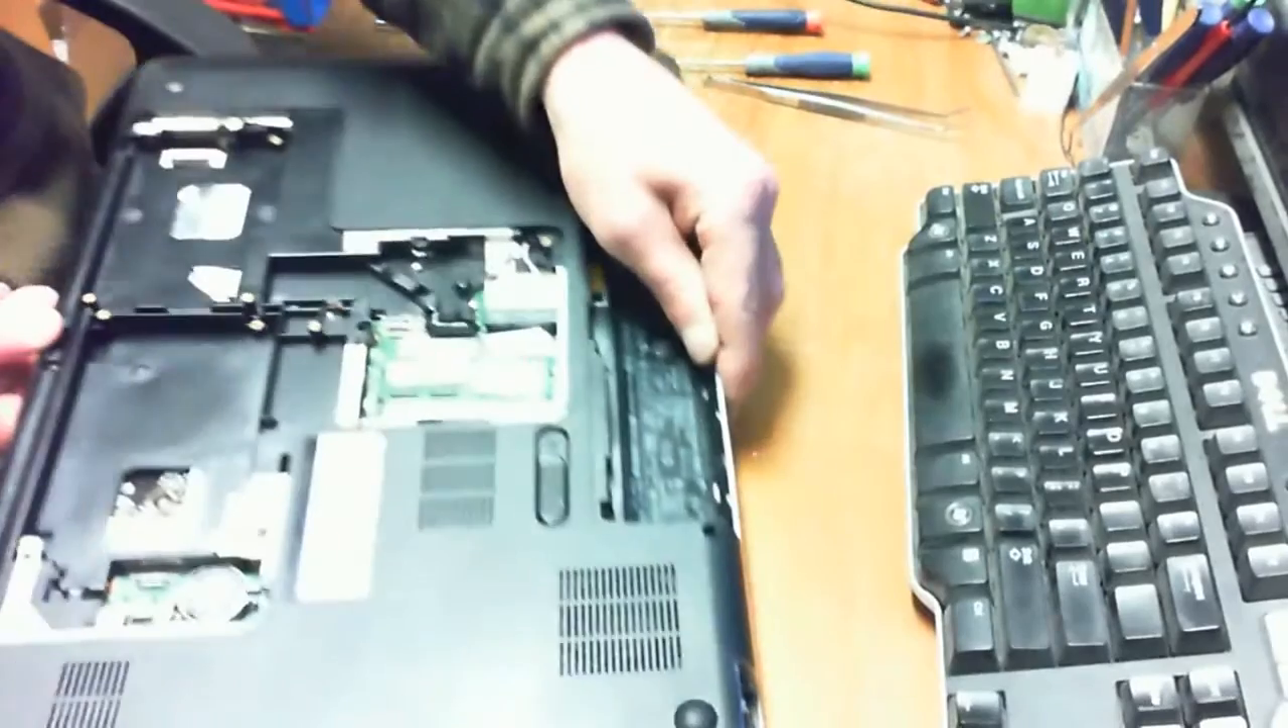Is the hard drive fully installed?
No.